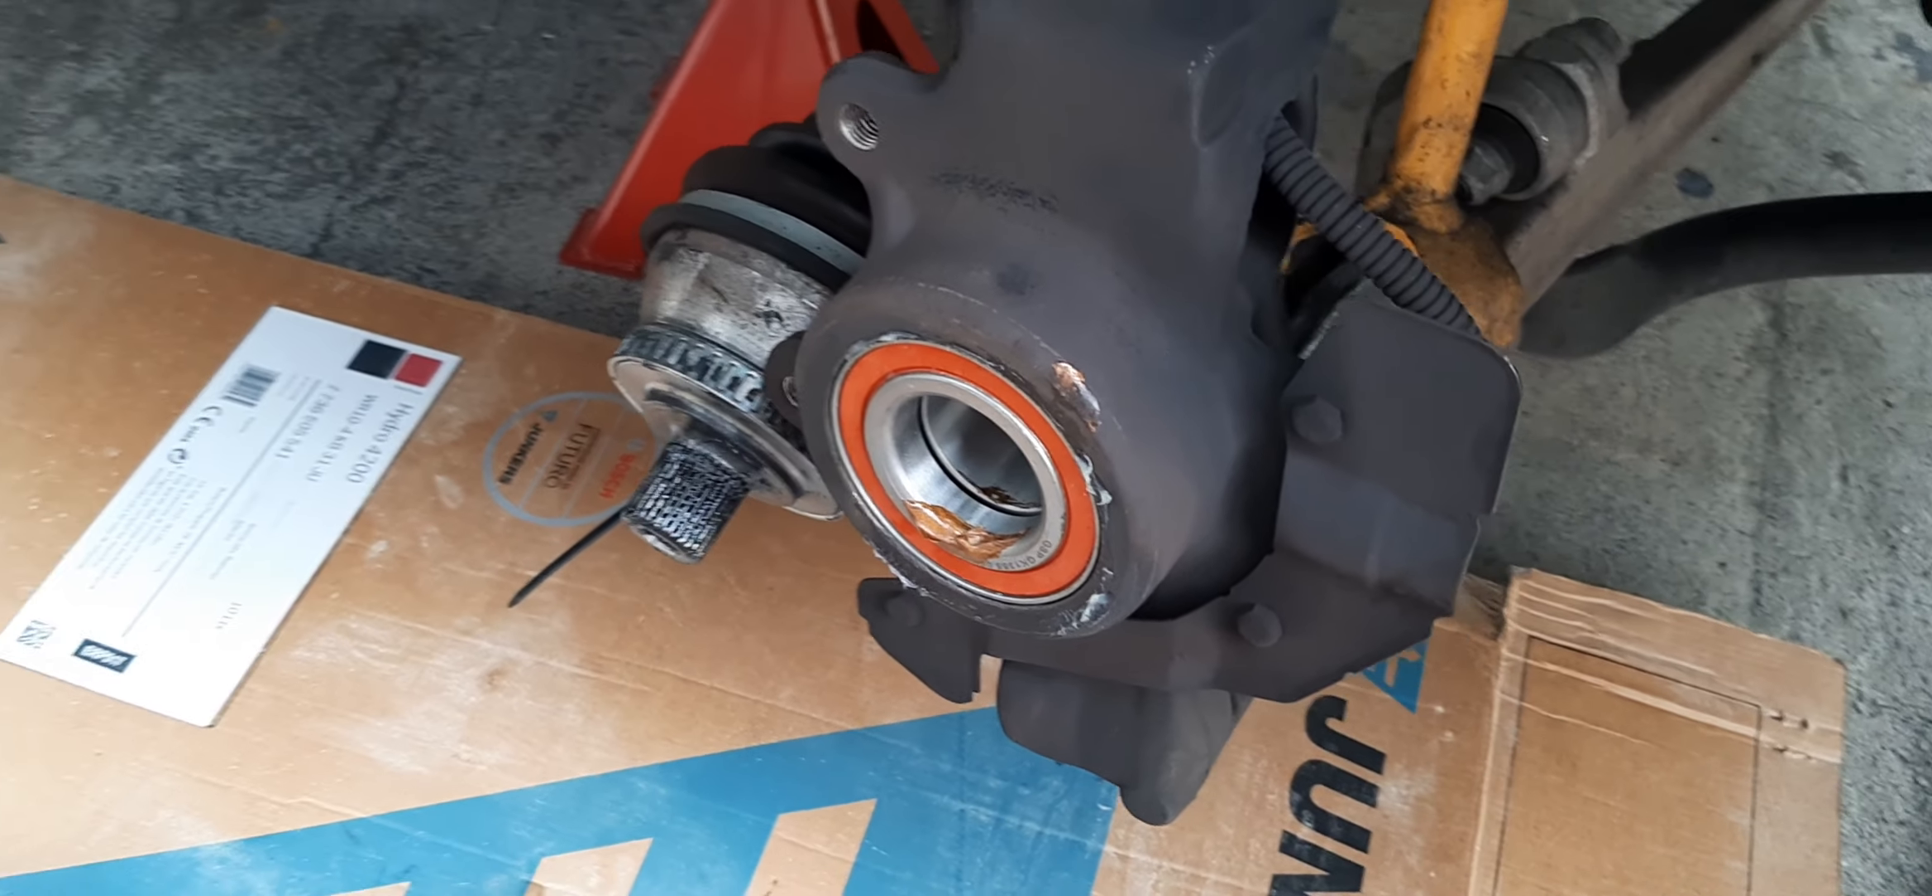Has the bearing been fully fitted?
Yes.